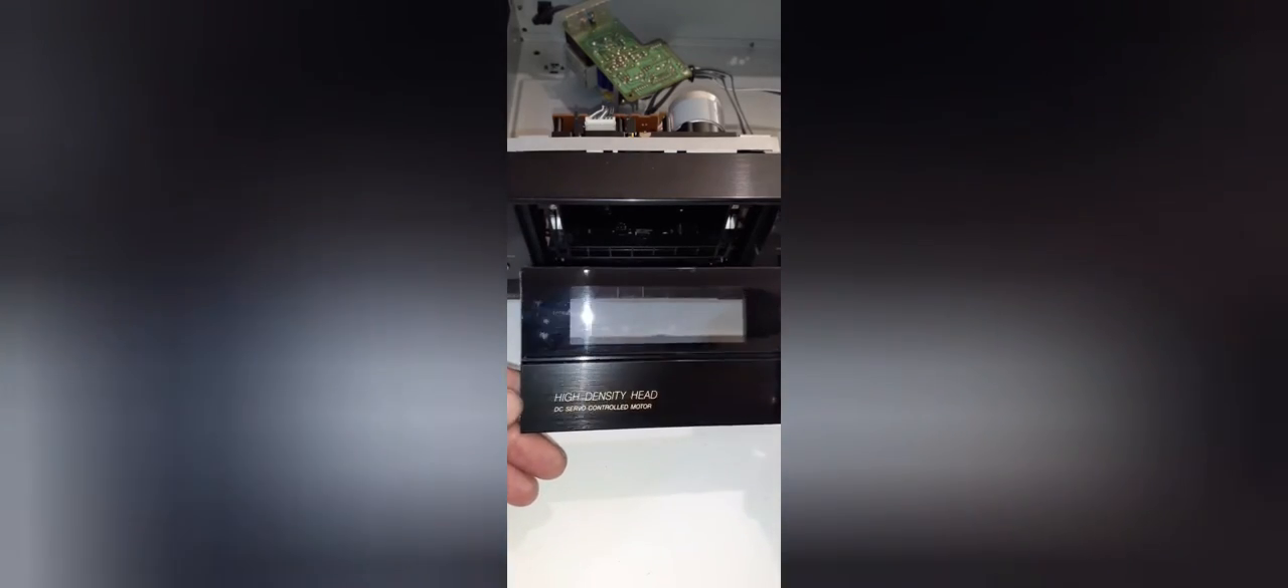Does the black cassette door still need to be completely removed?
No.